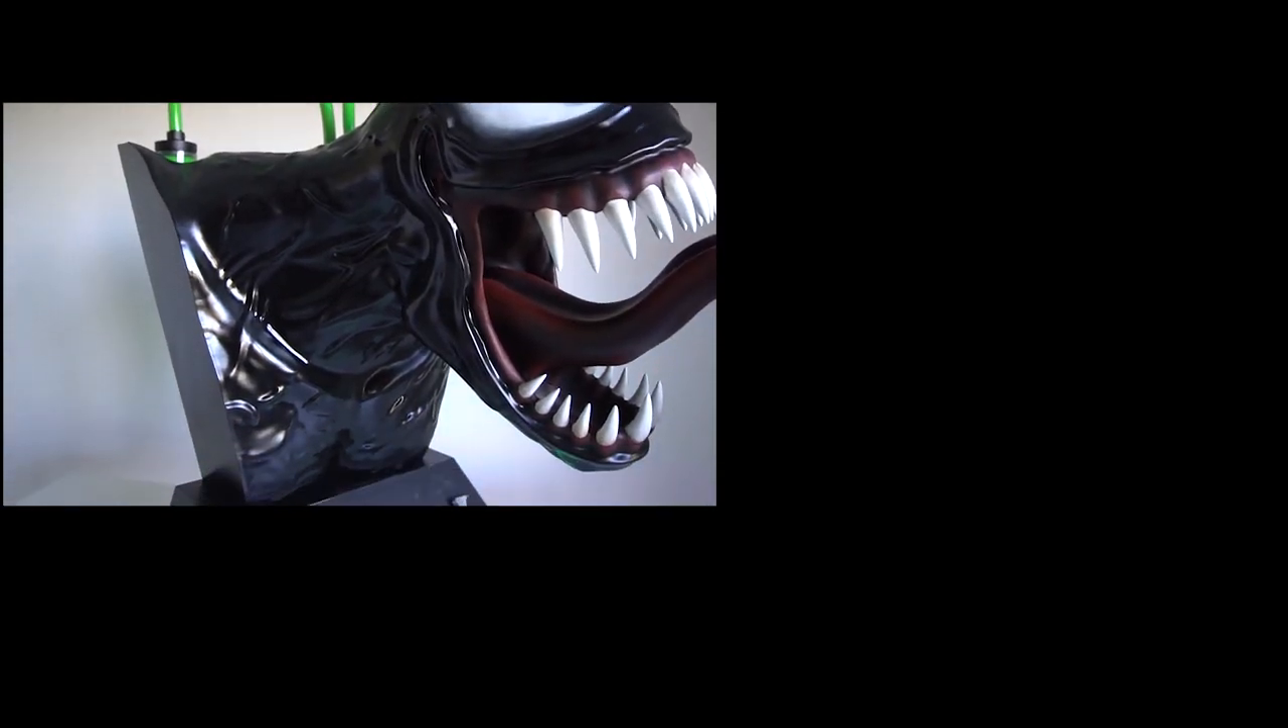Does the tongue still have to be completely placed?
No.